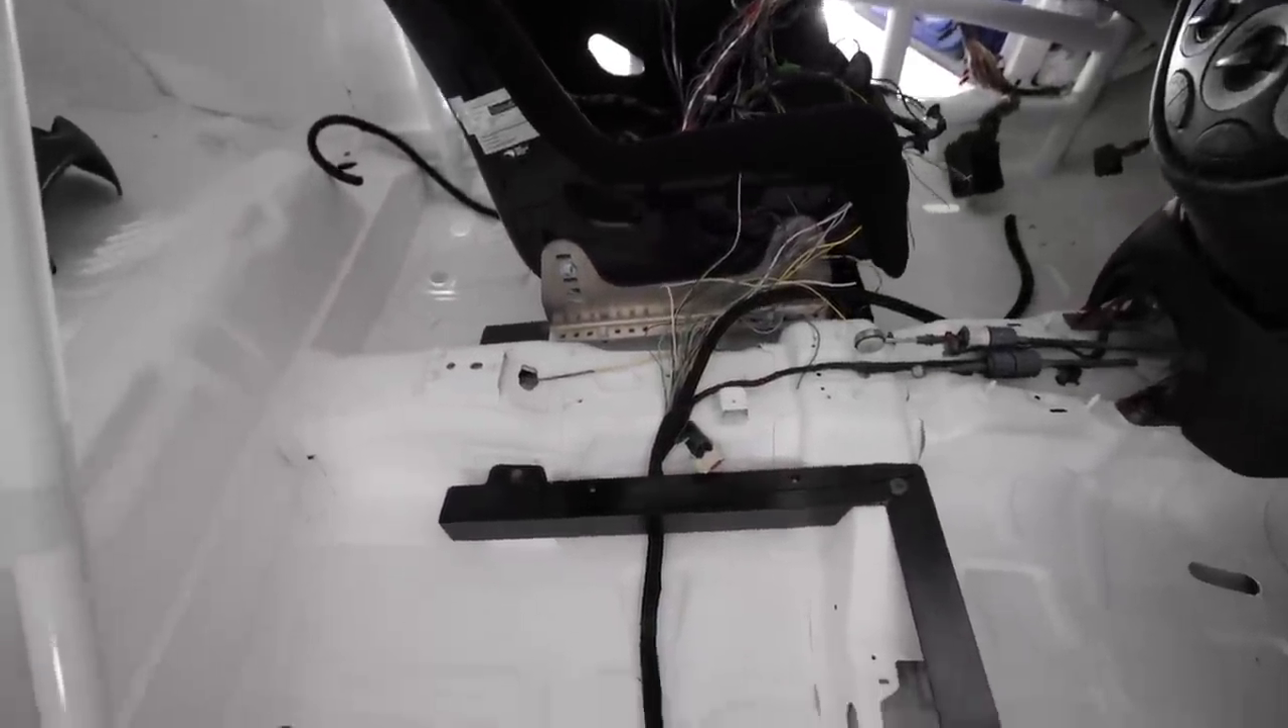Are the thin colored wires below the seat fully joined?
No.